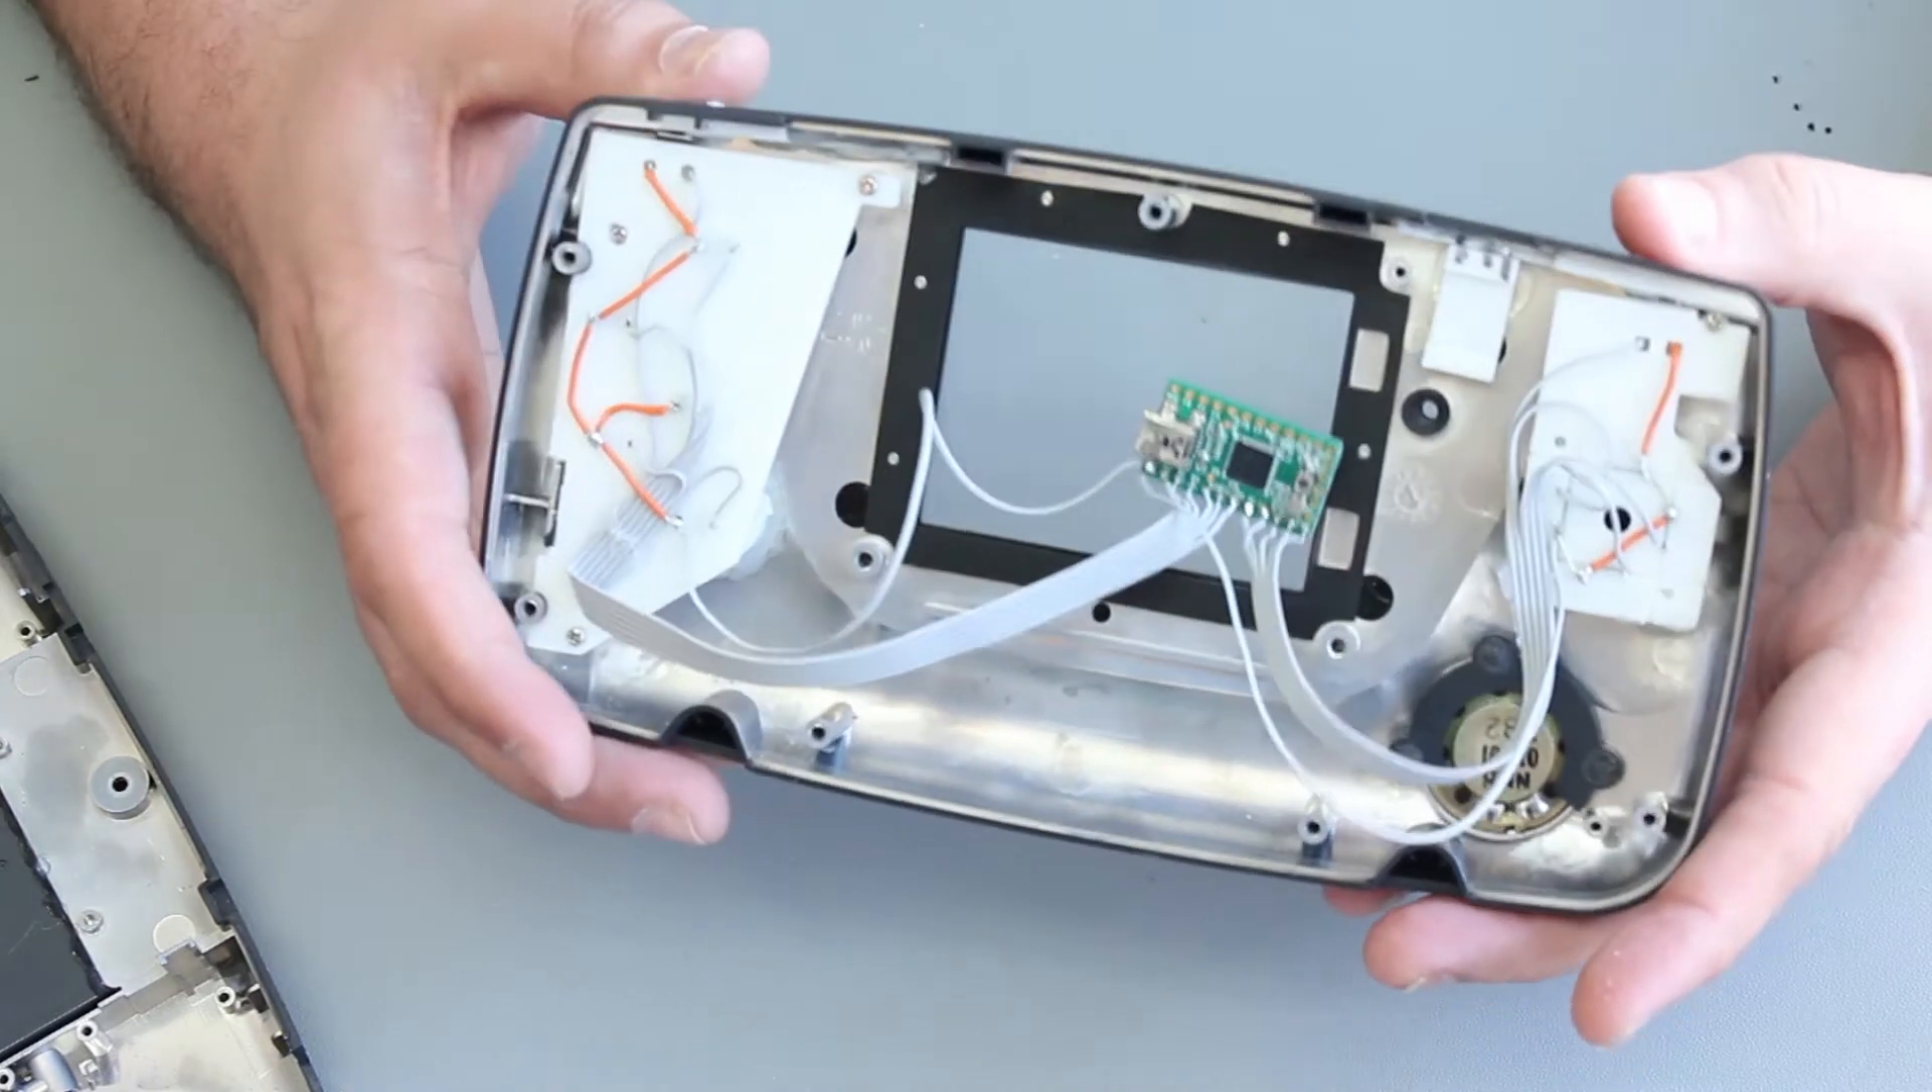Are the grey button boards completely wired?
Yes.